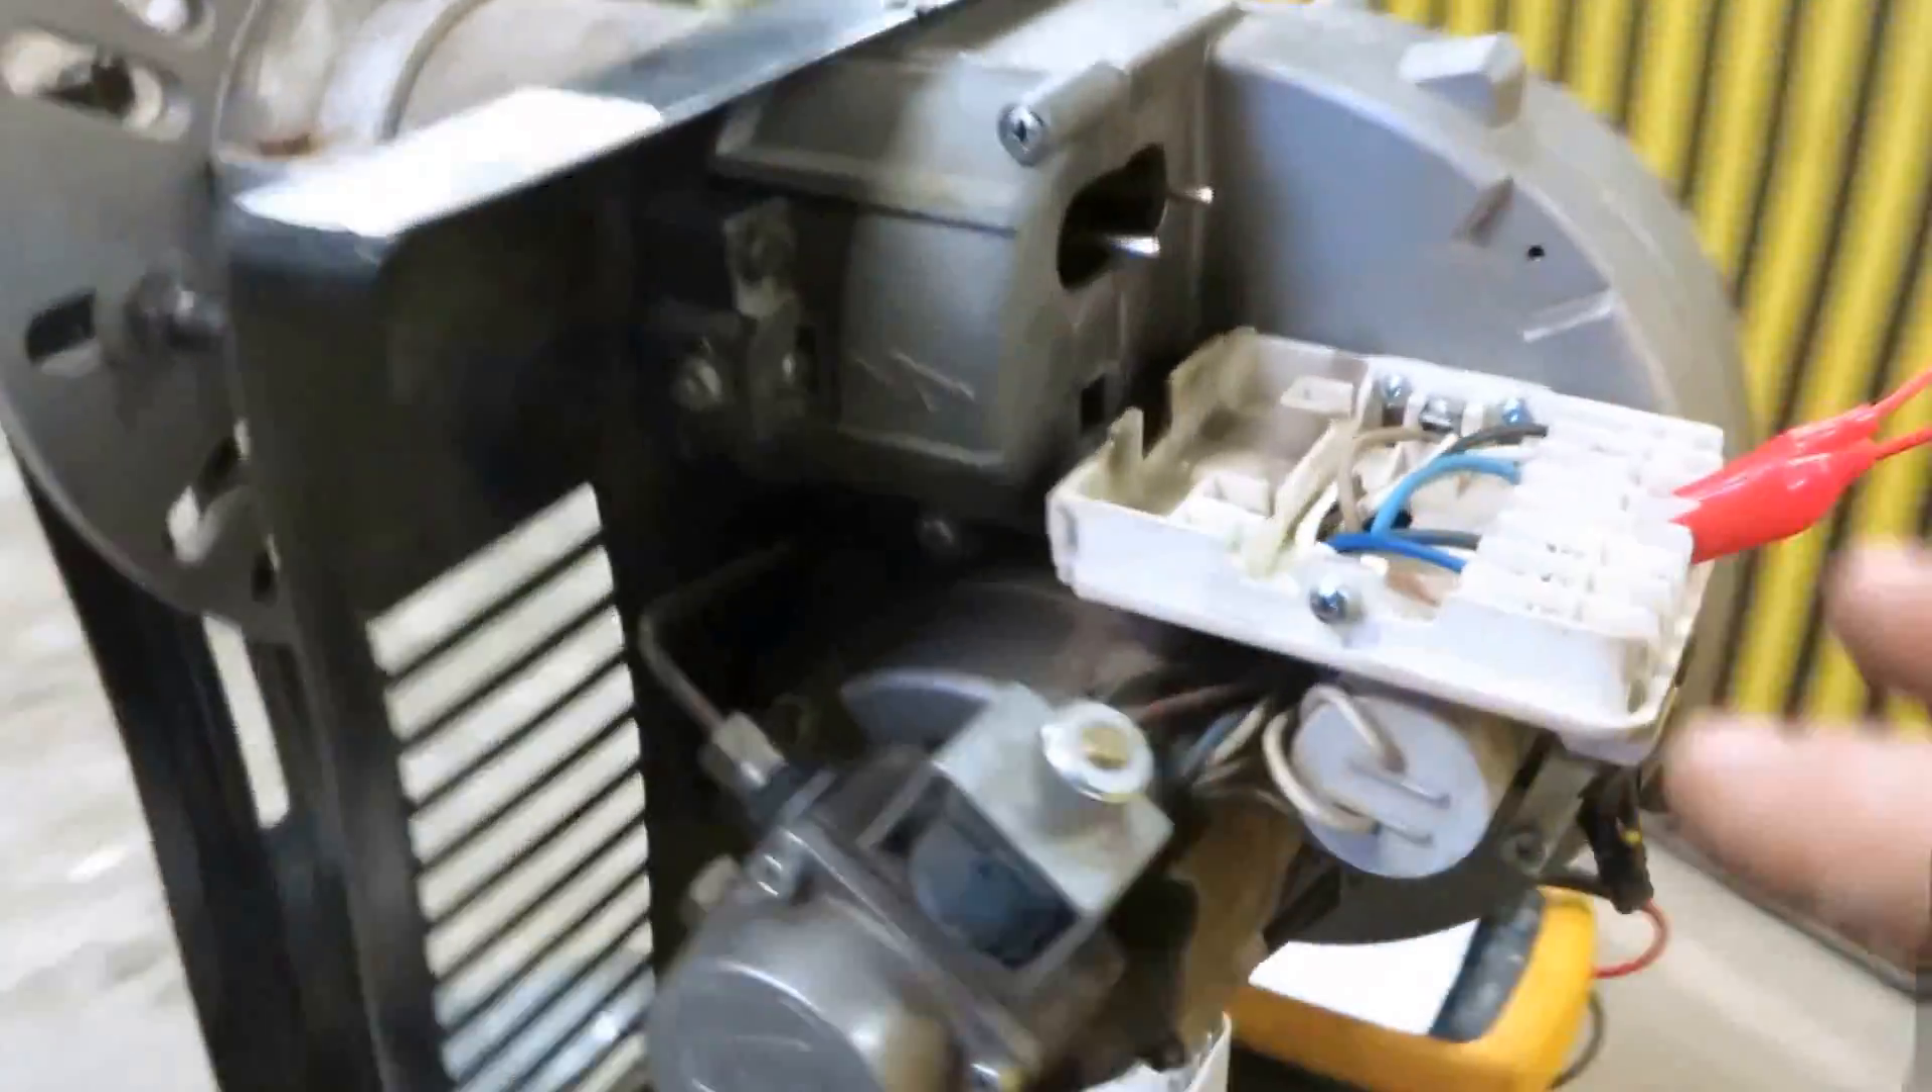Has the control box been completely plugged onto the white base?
No.